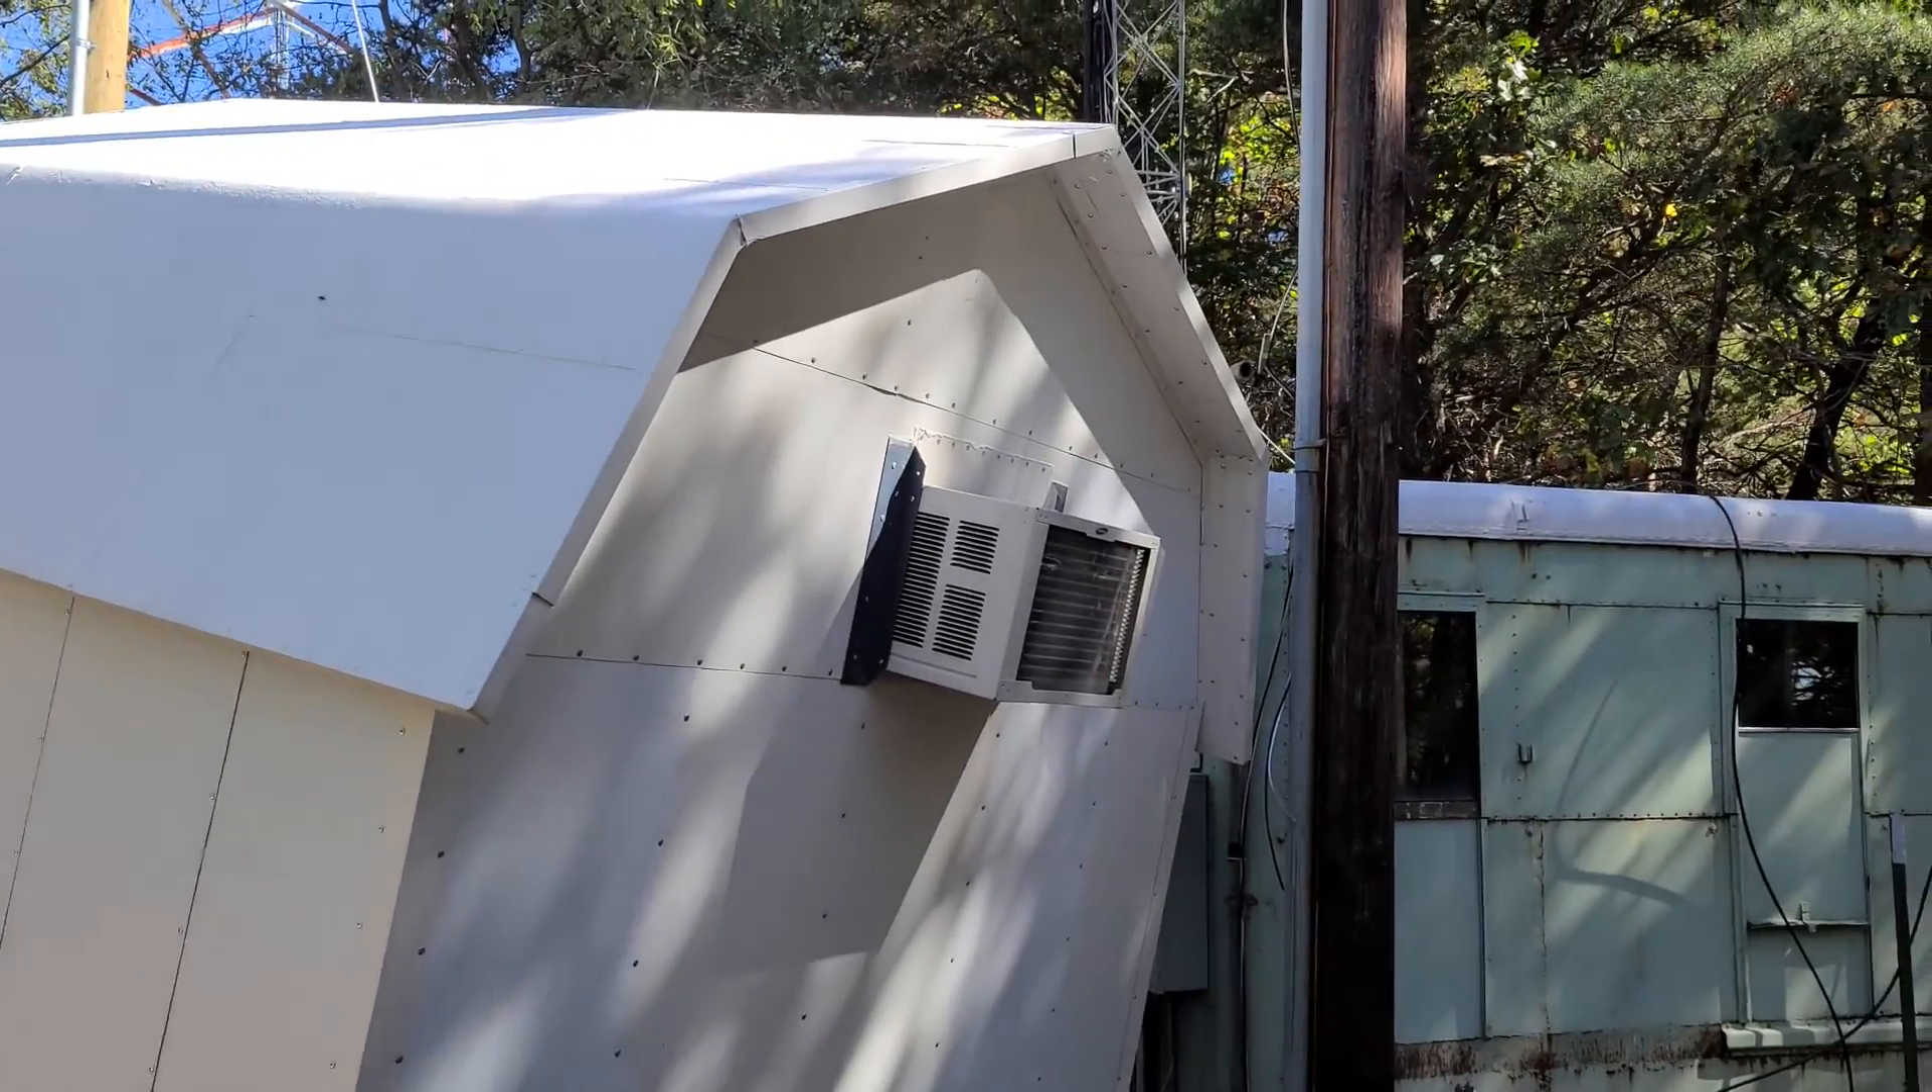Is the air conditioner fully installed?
Yes.